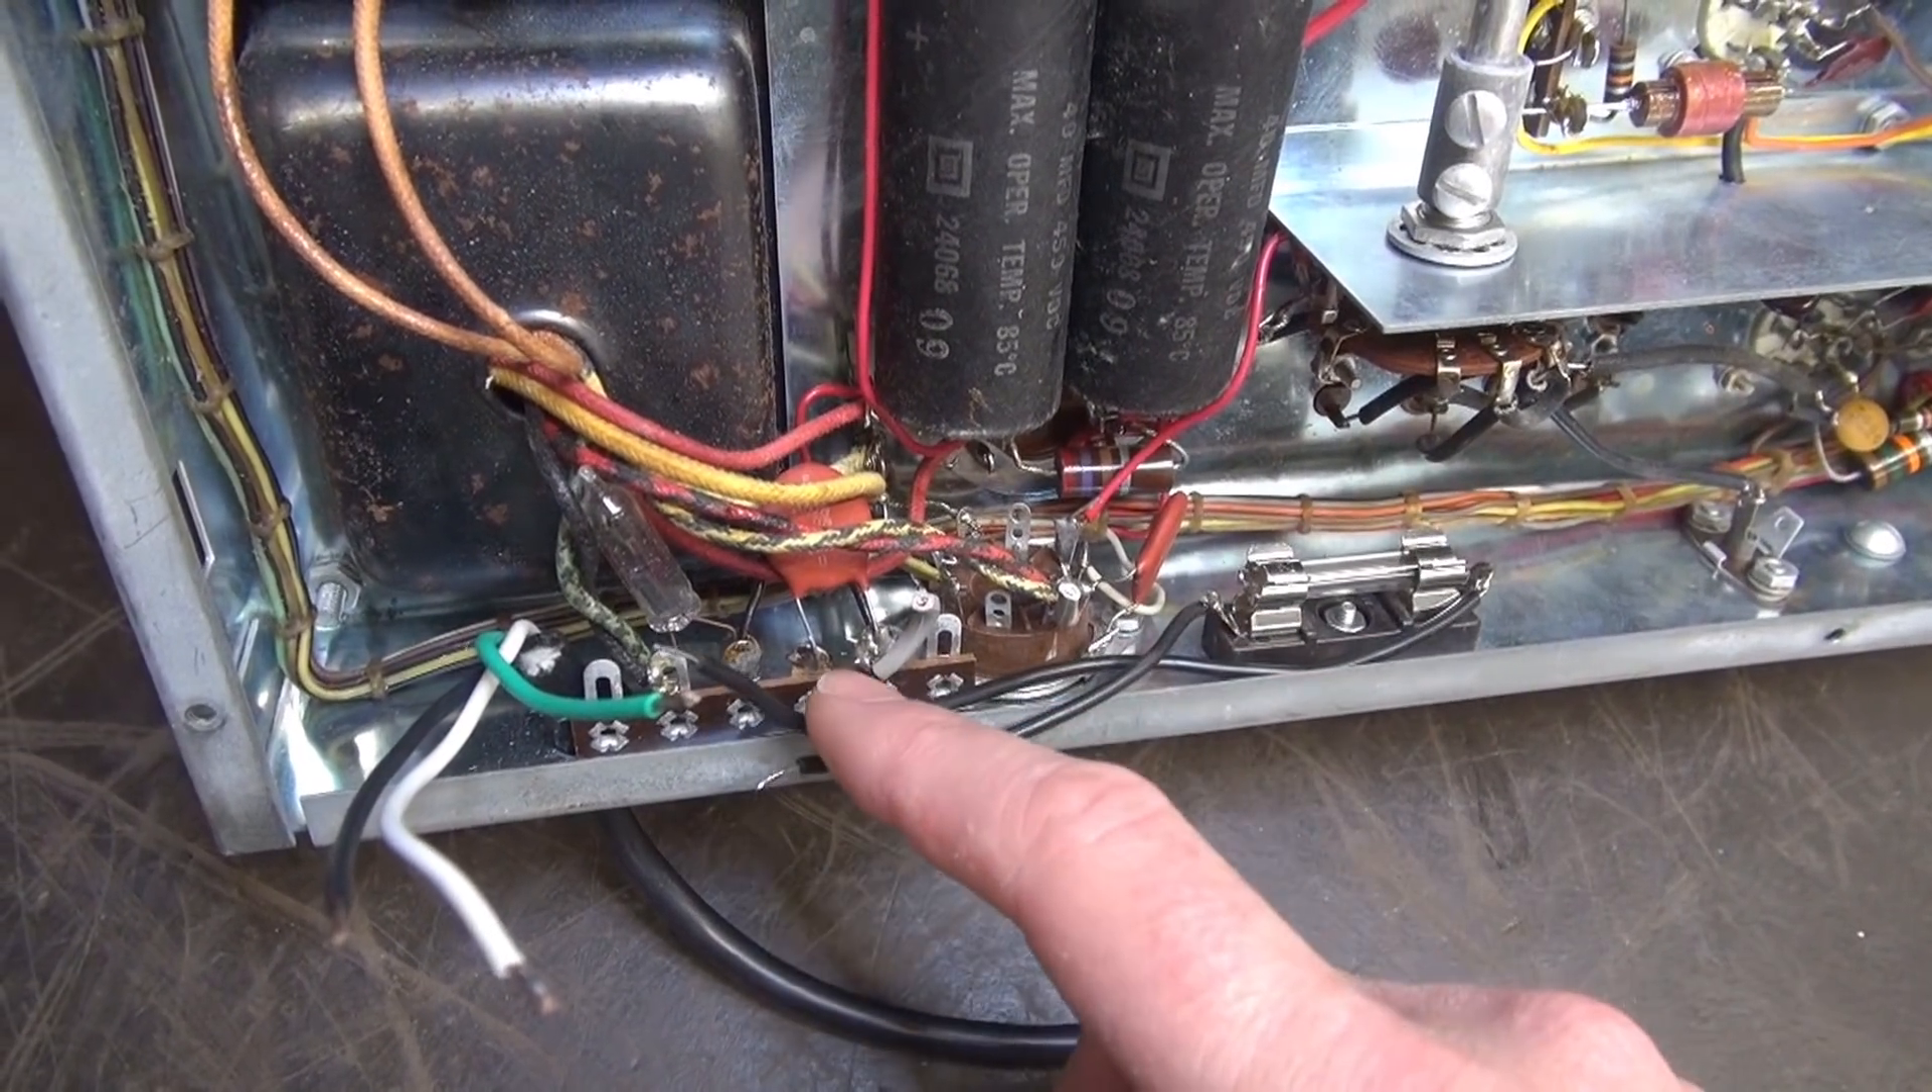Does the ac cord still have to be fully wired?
Yes.